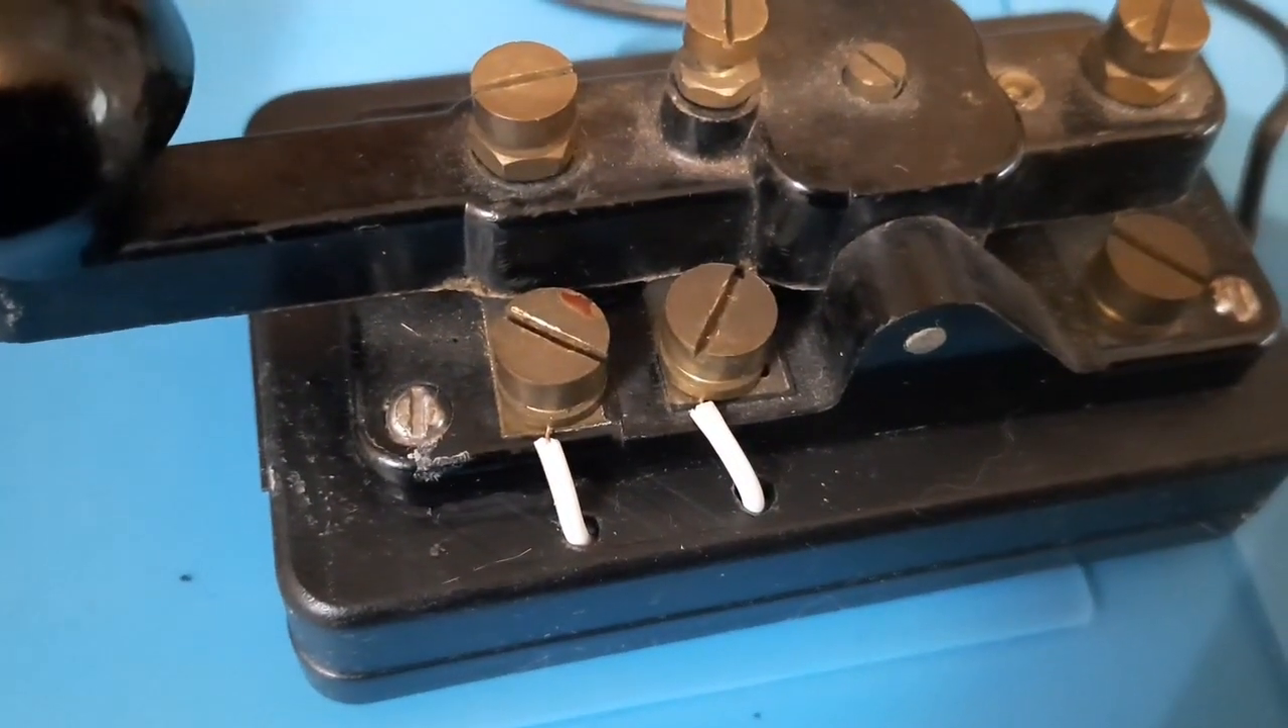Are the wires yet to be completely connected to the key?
No.